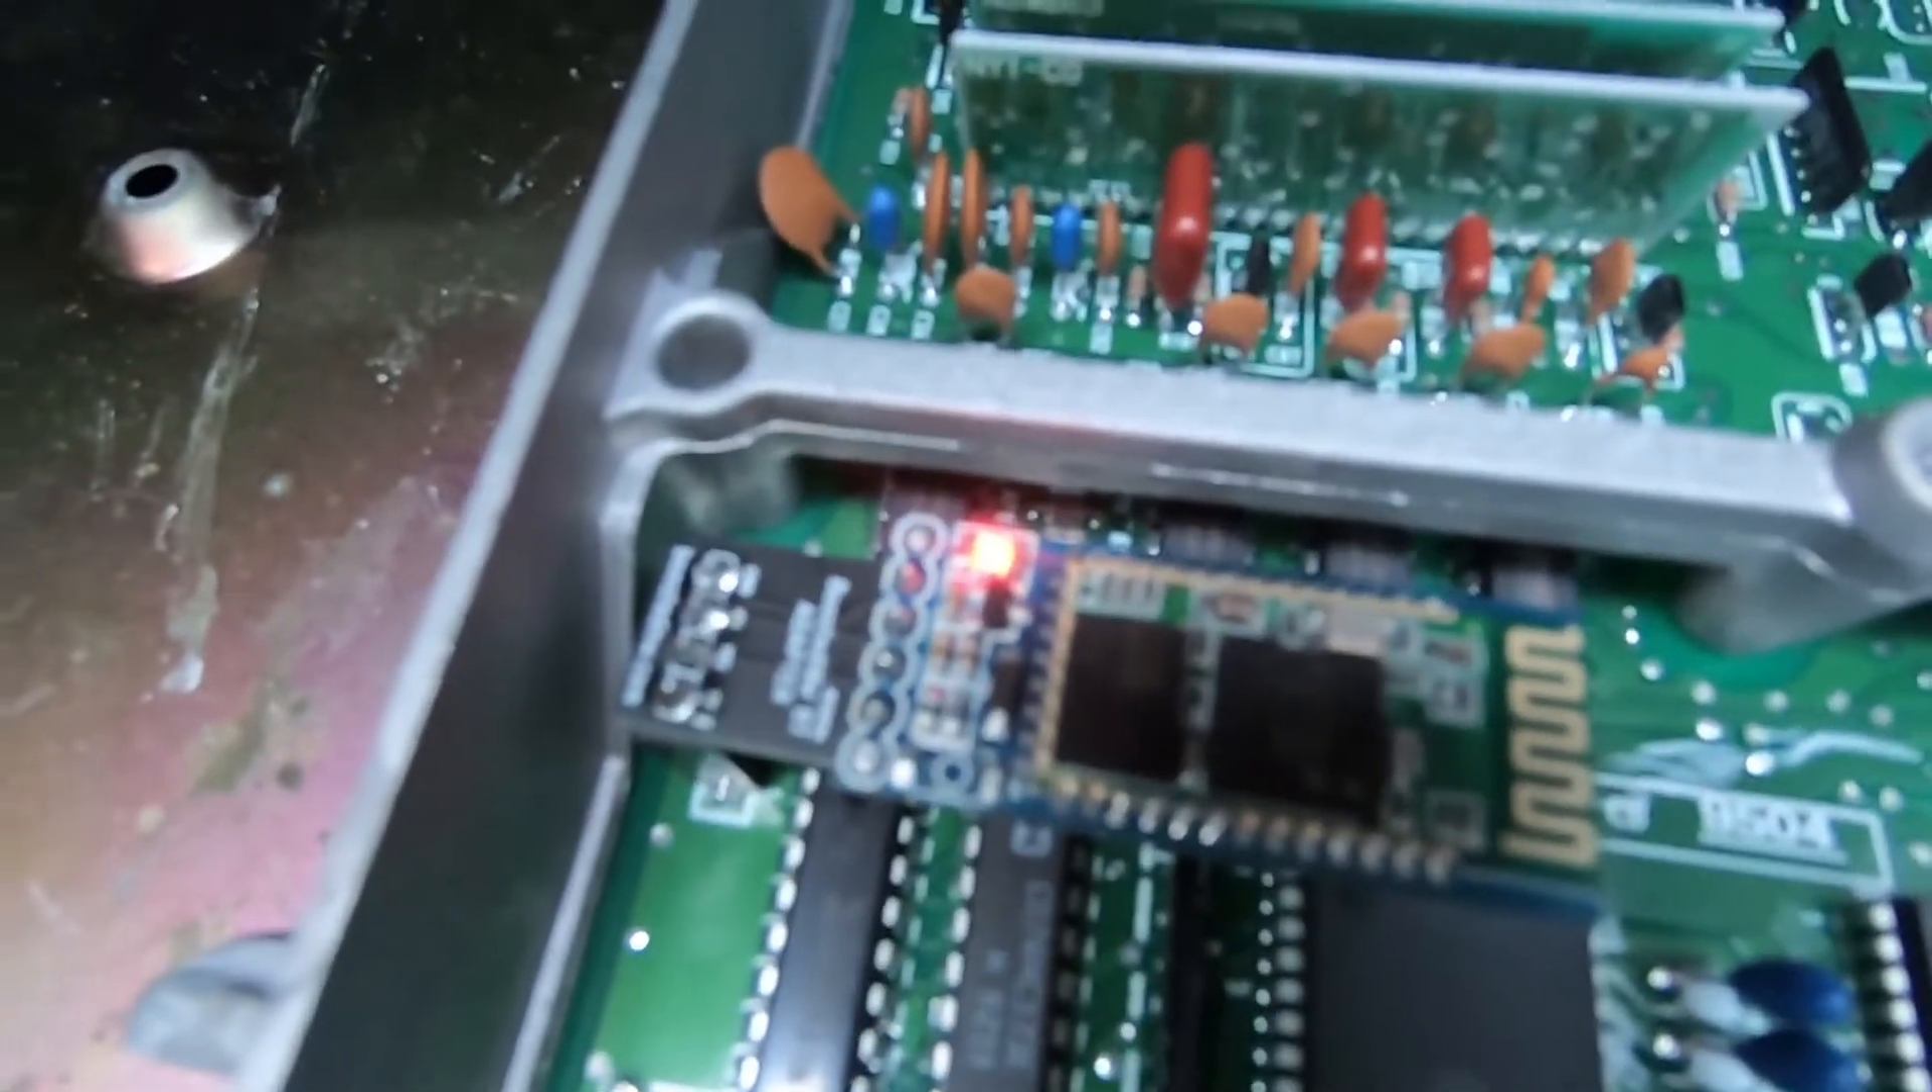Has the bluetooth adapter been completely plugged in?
Yes.